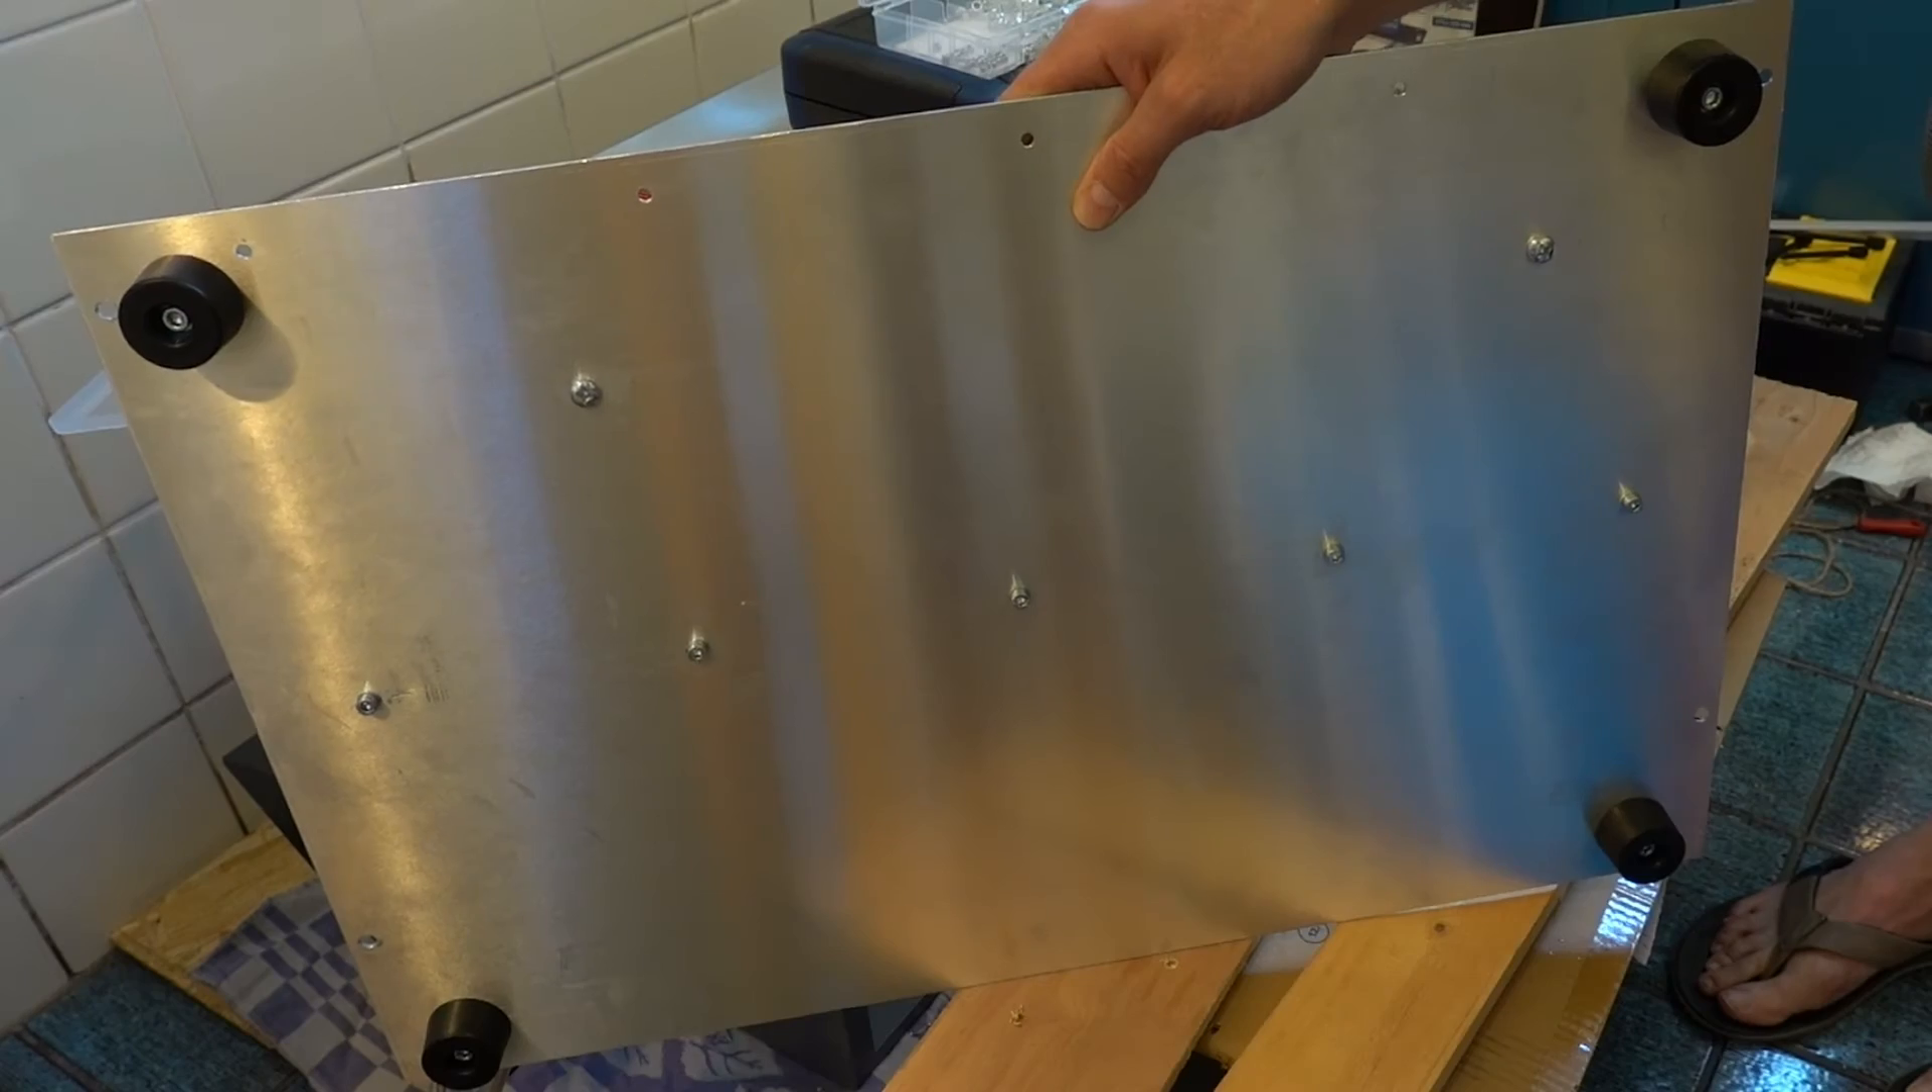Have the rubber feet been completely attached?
Yes.